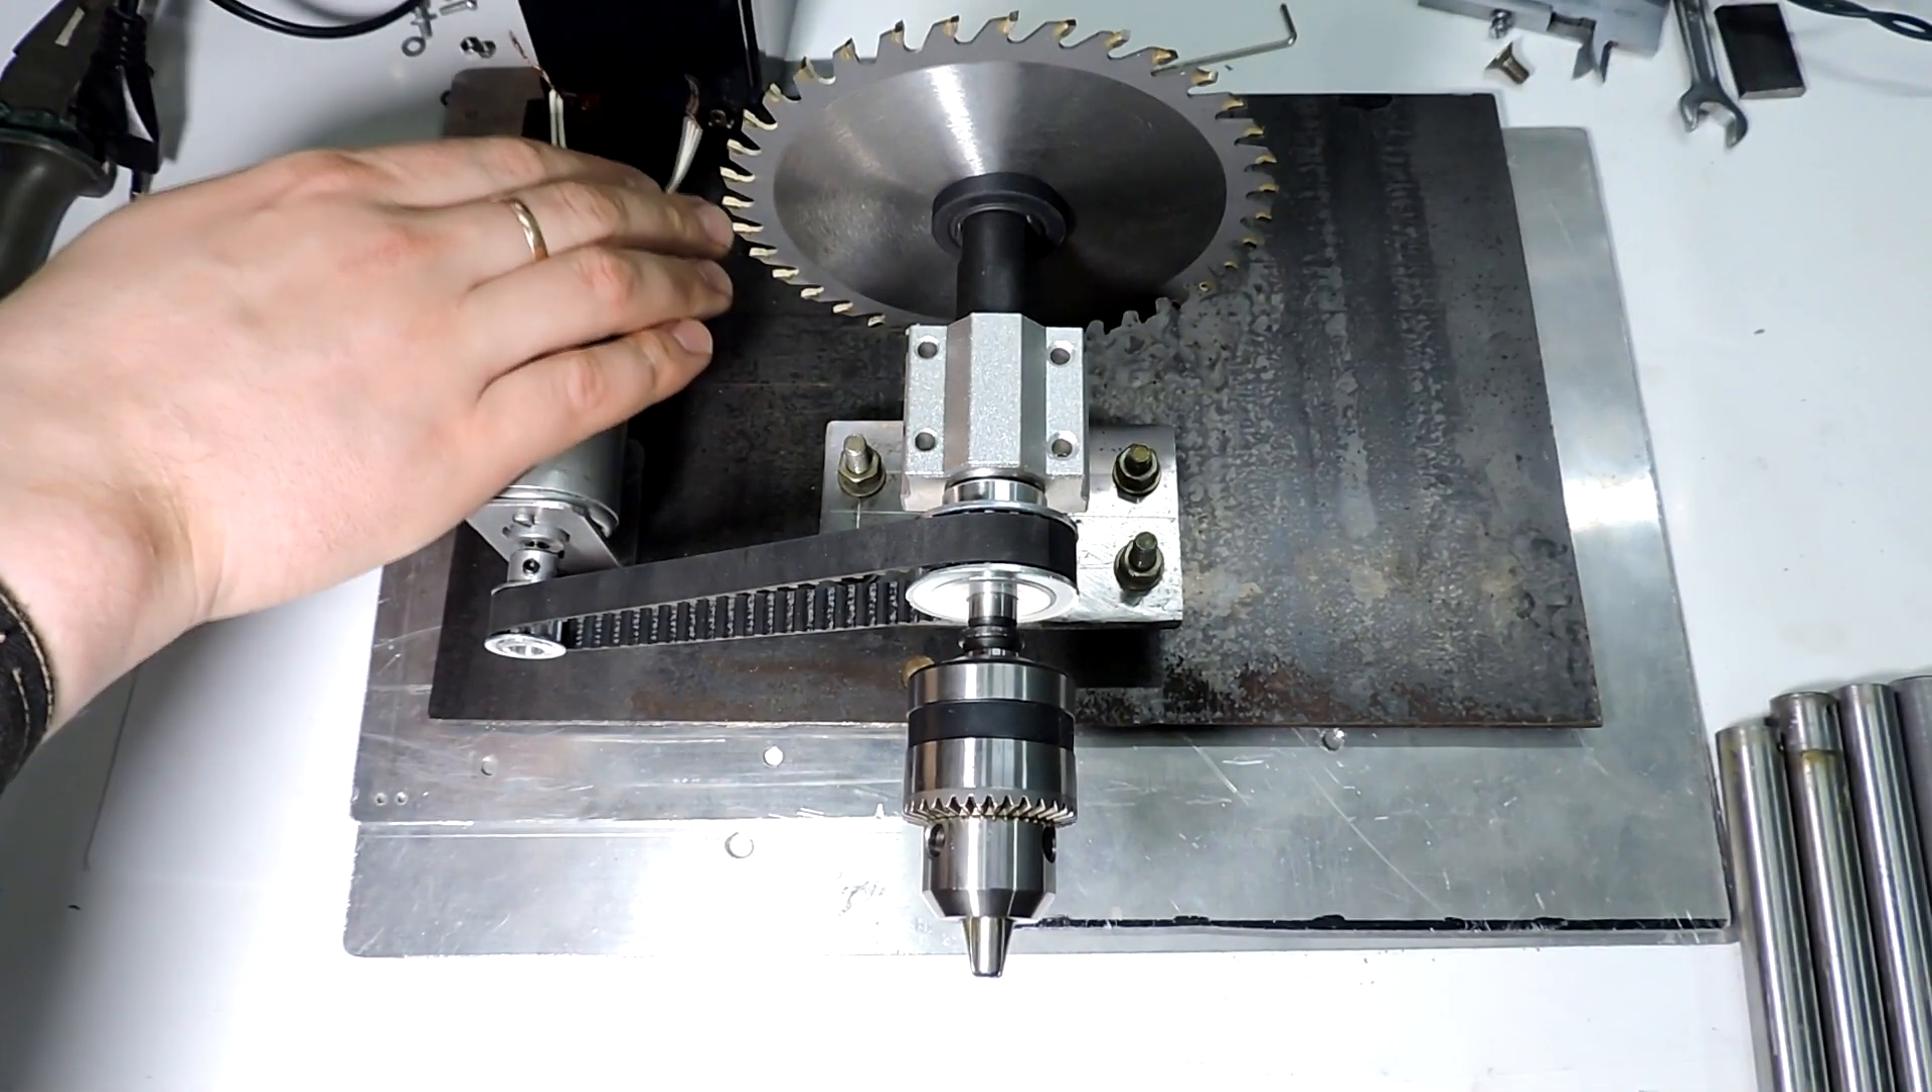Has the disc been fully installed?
Yes.